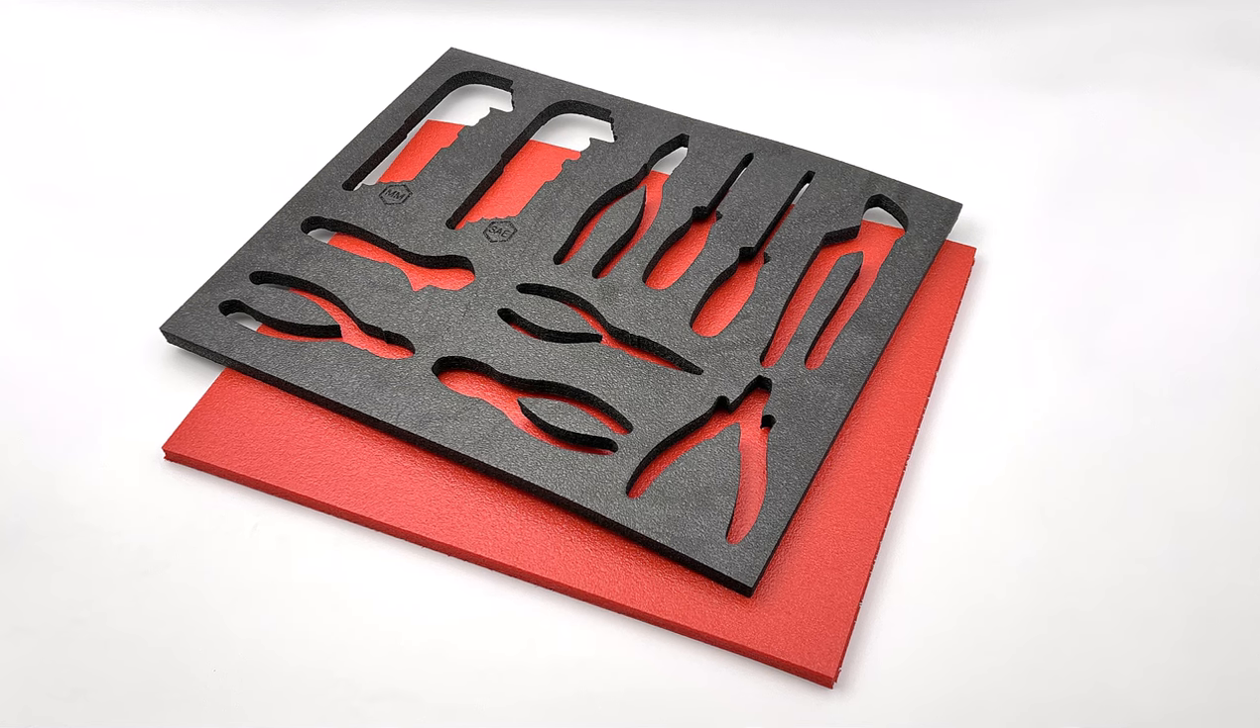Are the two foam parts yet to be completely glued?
Yes.